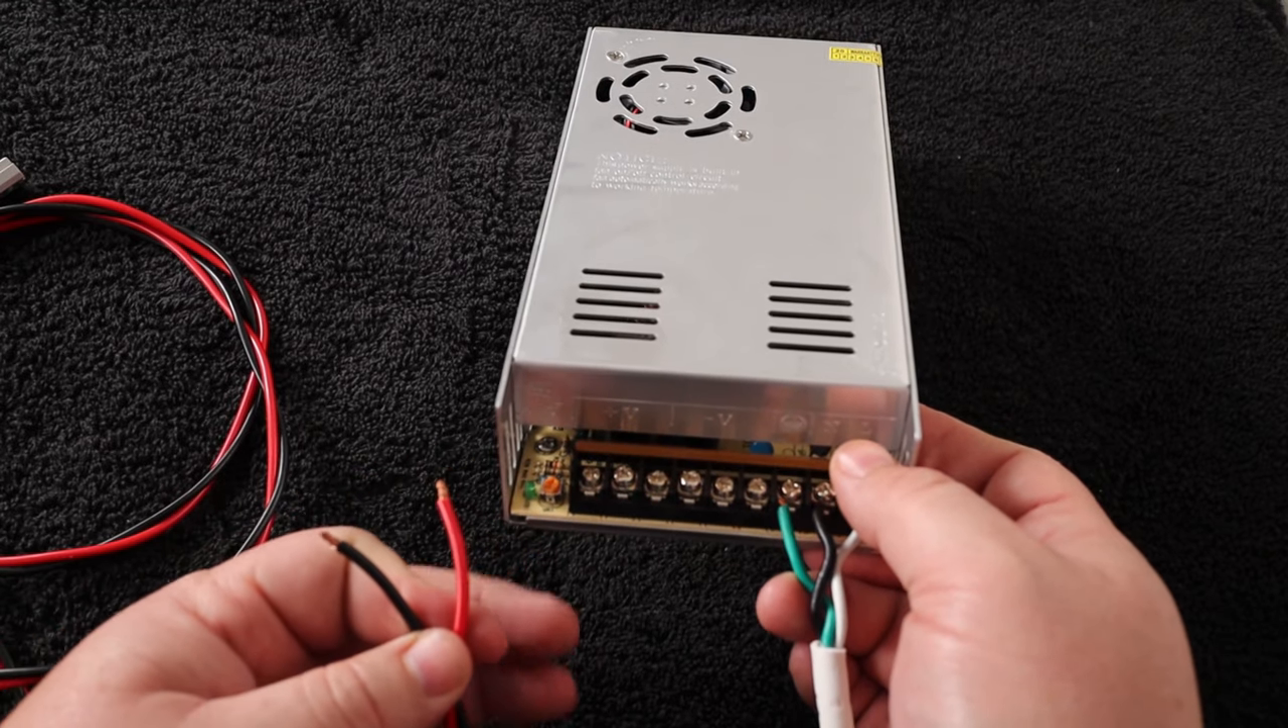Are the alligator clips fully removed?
Yes.